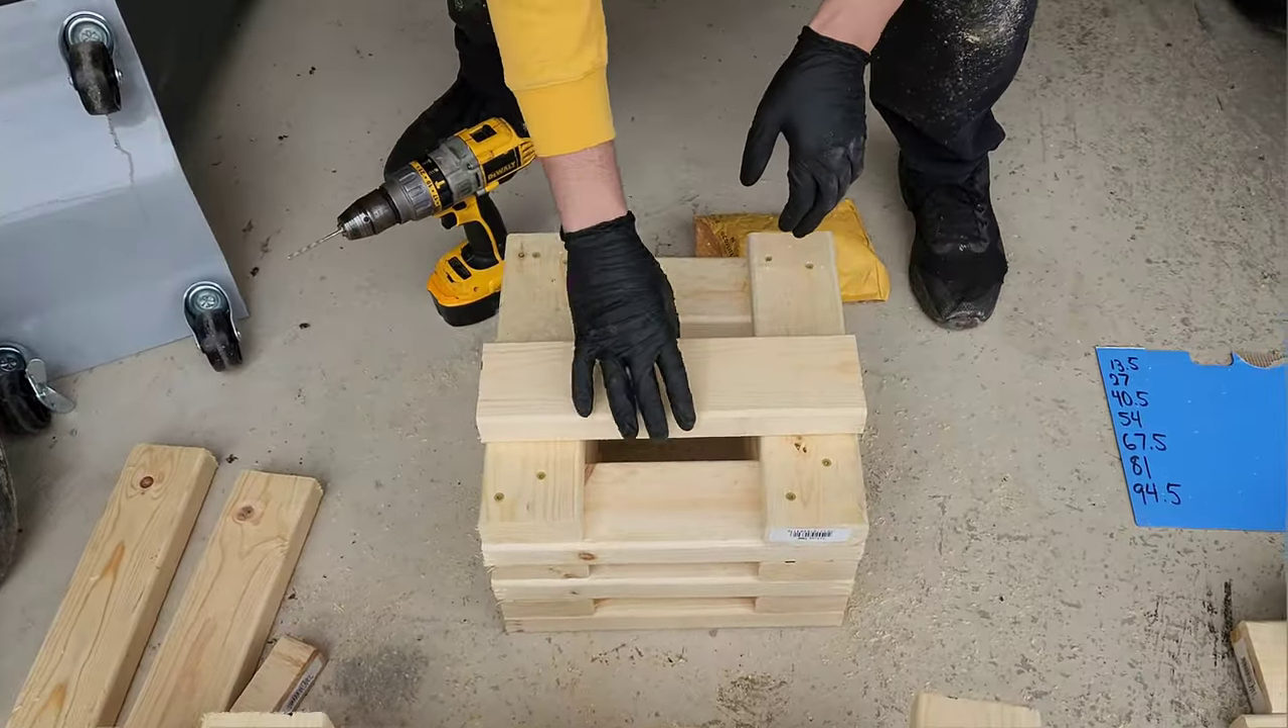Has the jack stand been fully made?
No.